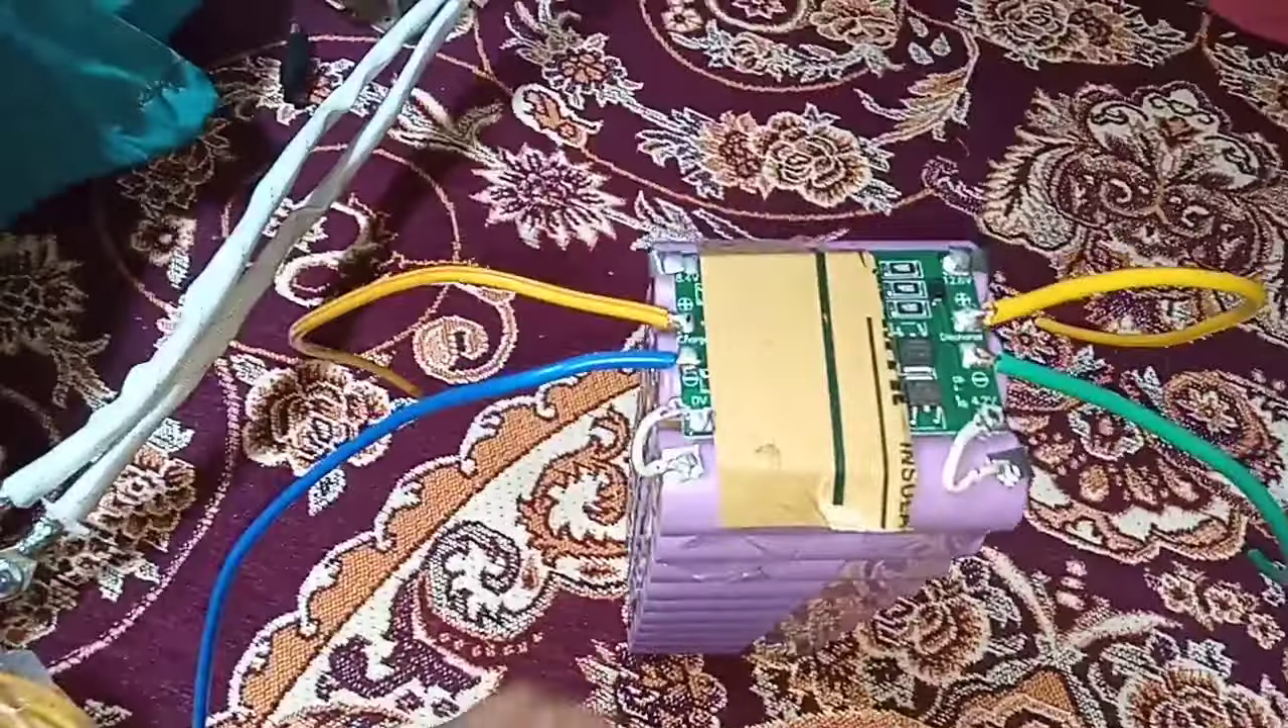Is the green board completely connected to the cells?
Yes.